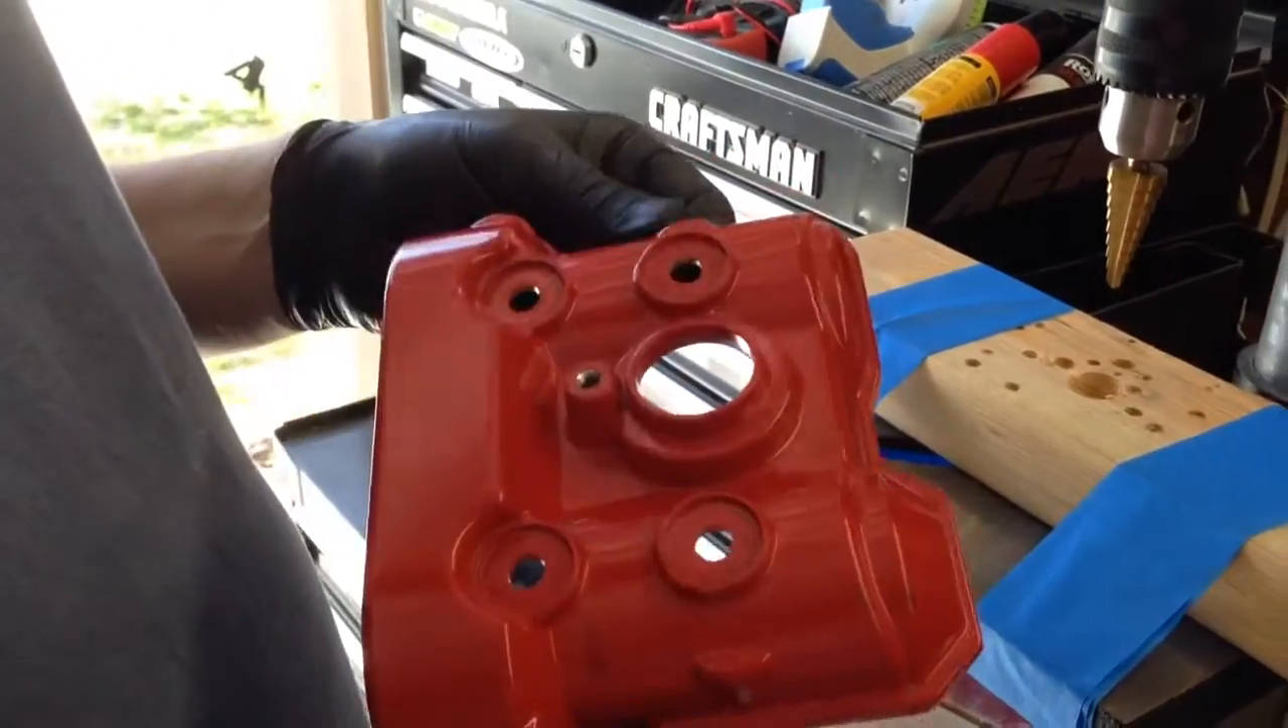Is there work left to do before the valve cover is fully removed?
No.